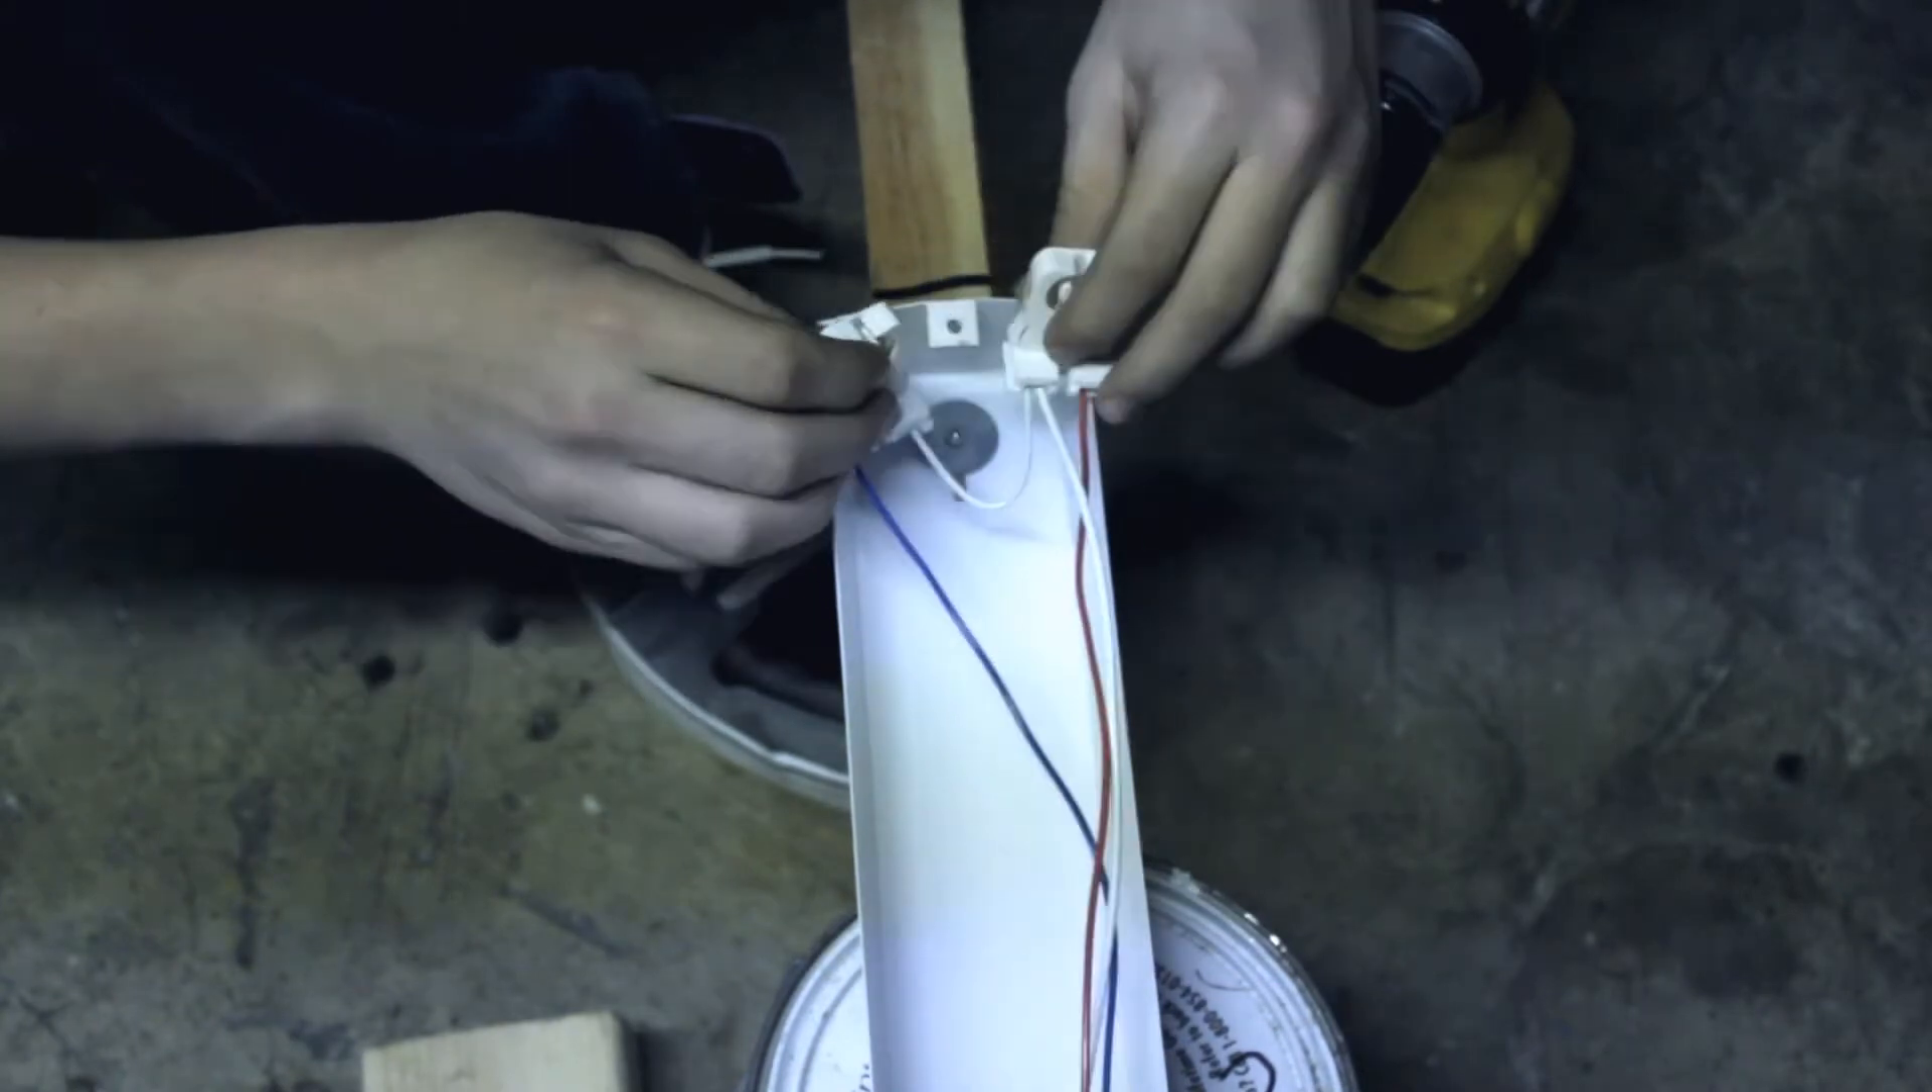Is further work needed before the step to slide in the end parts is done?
Yes.